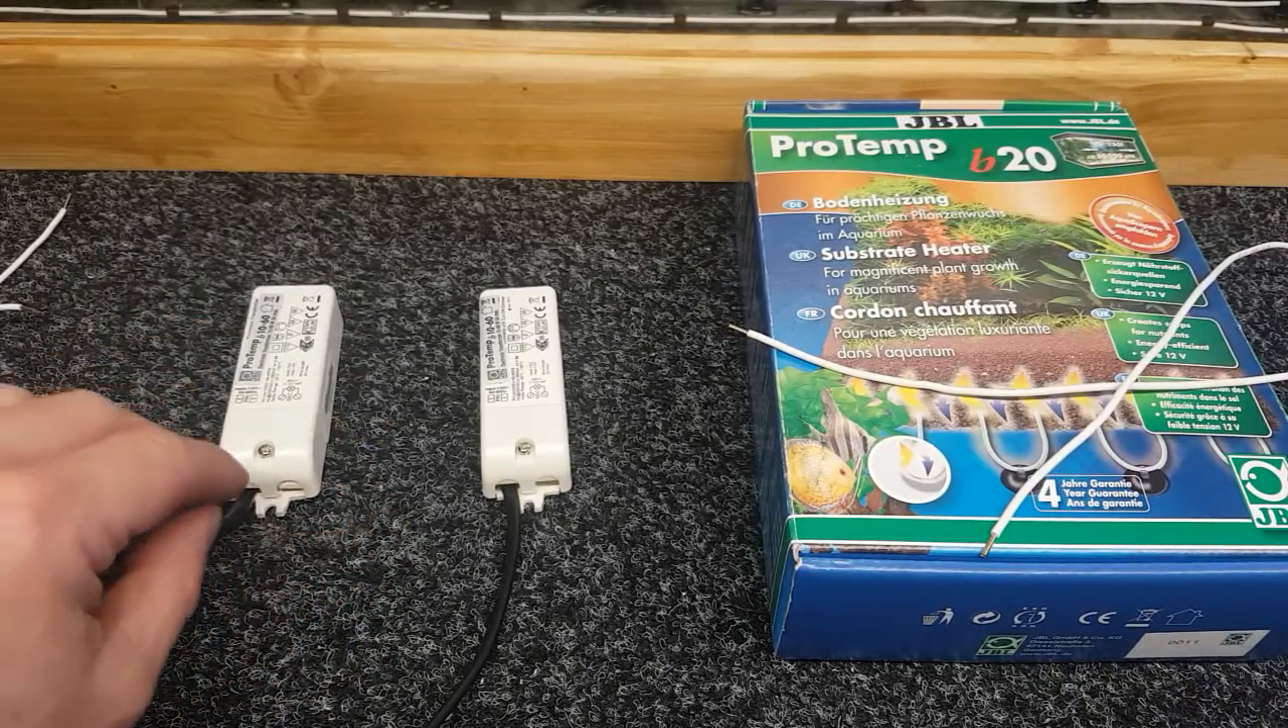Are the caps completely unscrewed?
No.